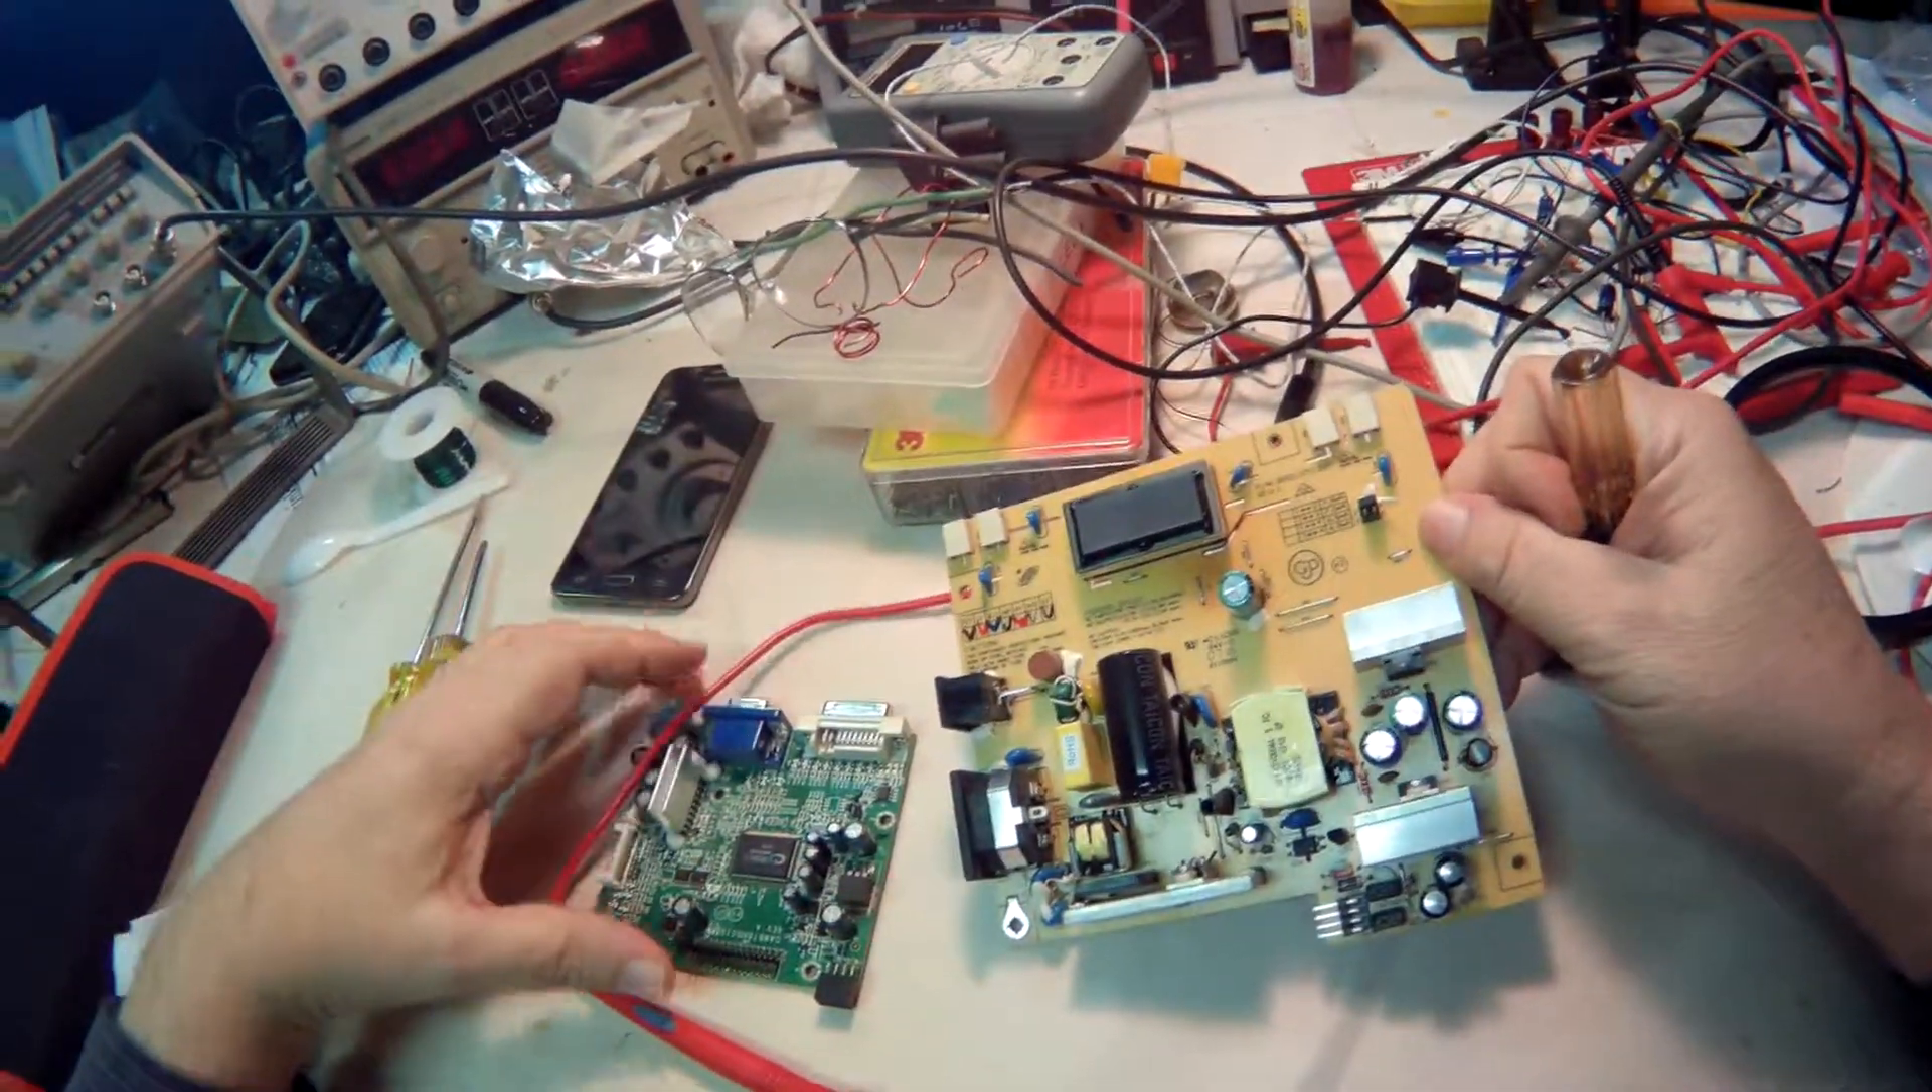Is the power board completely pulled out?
Yes.